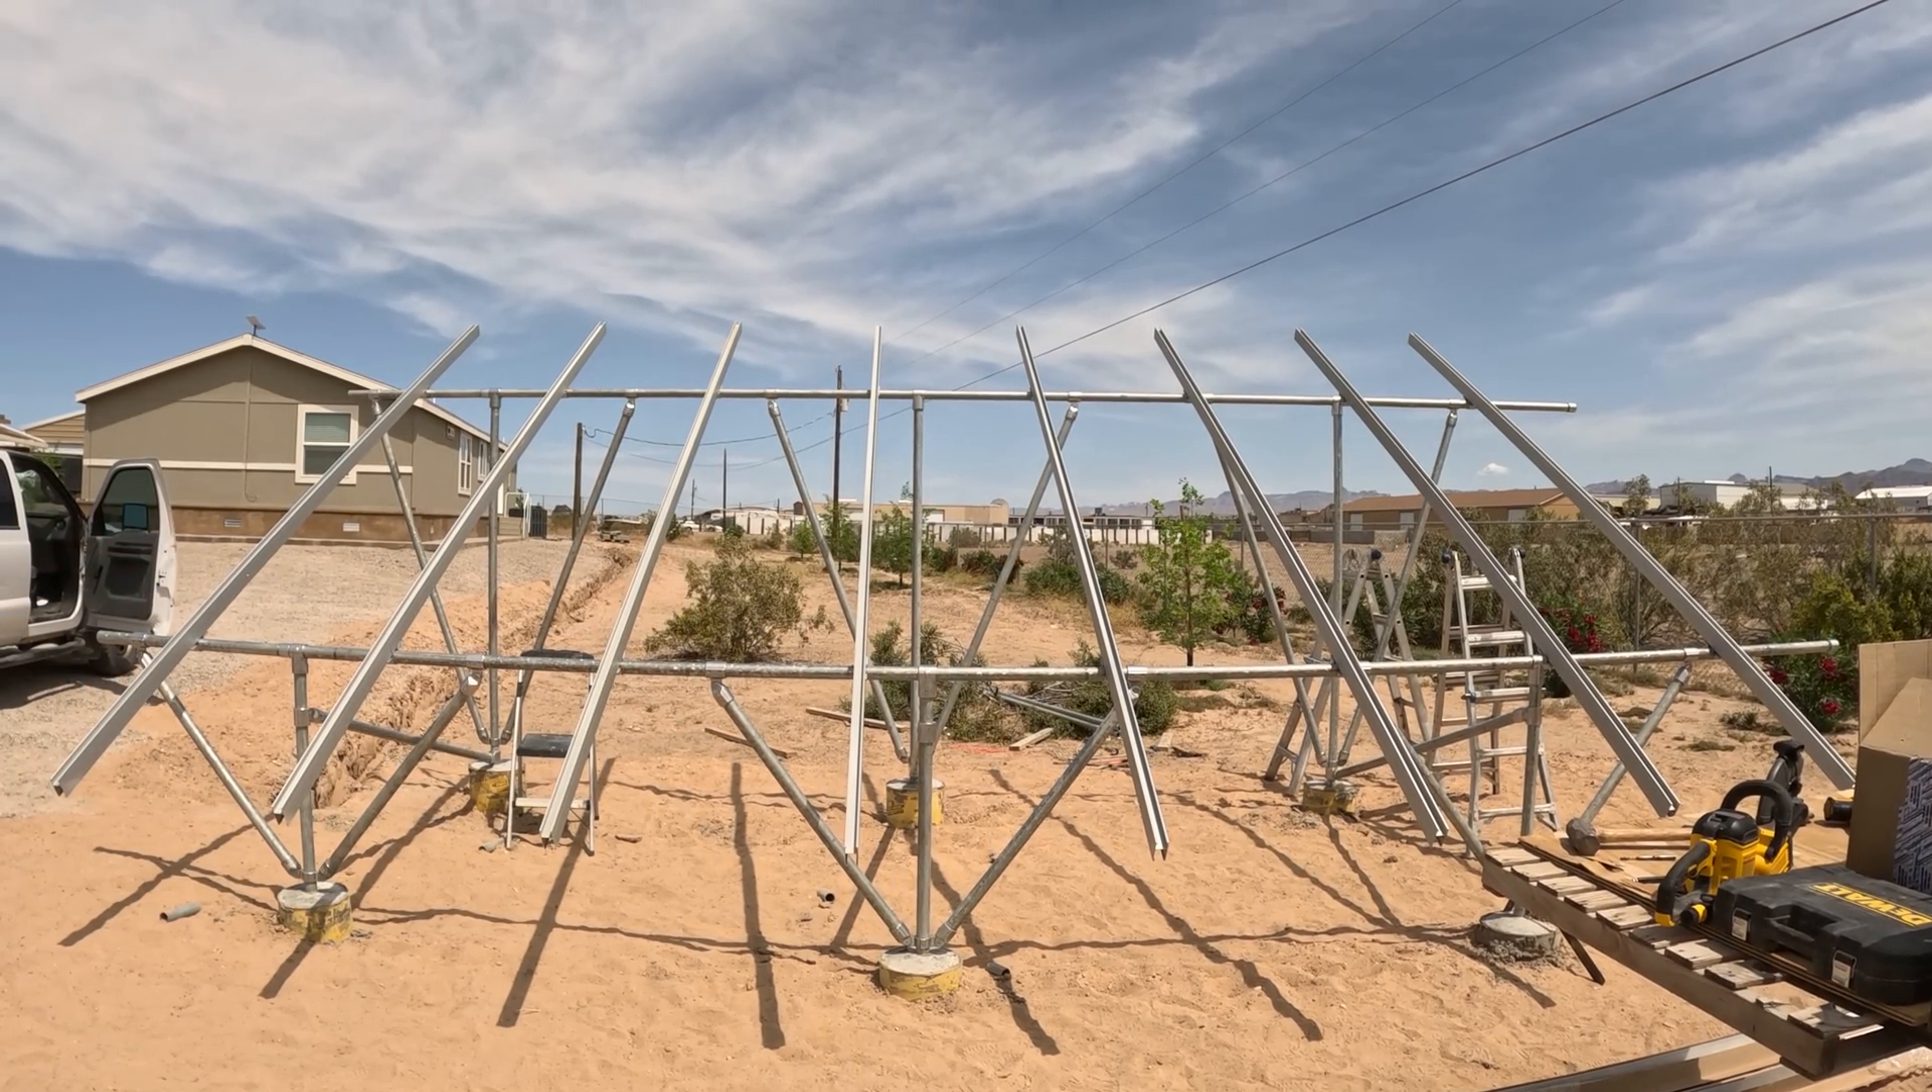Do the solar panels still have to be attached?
Yes.